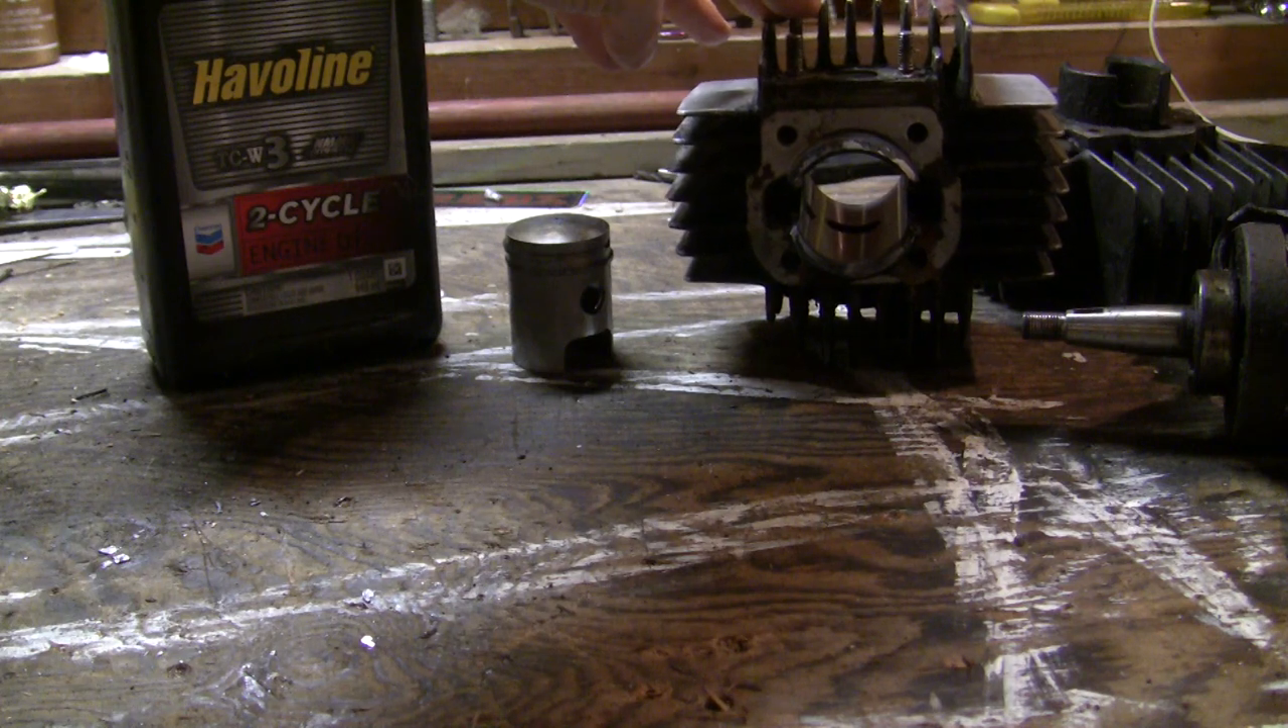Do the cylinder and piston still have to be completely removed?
No.